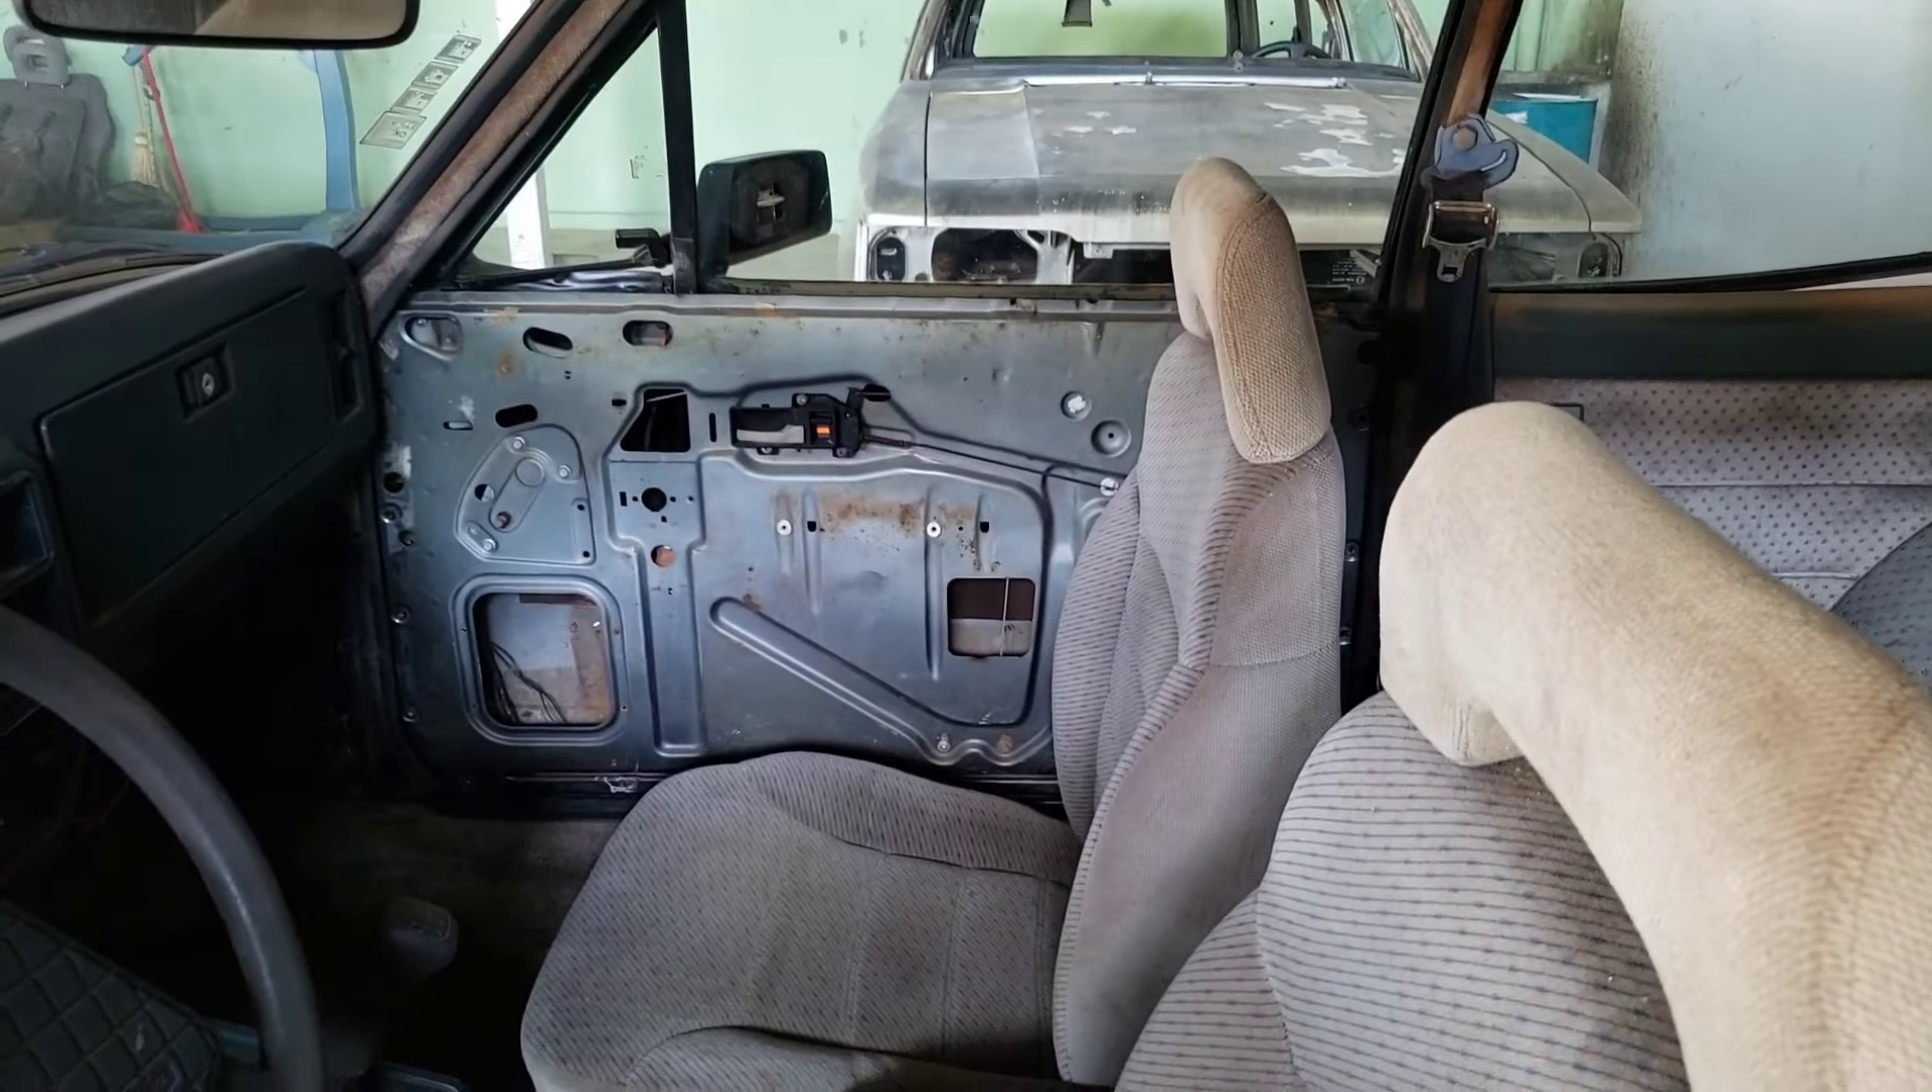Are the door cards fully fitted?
No.